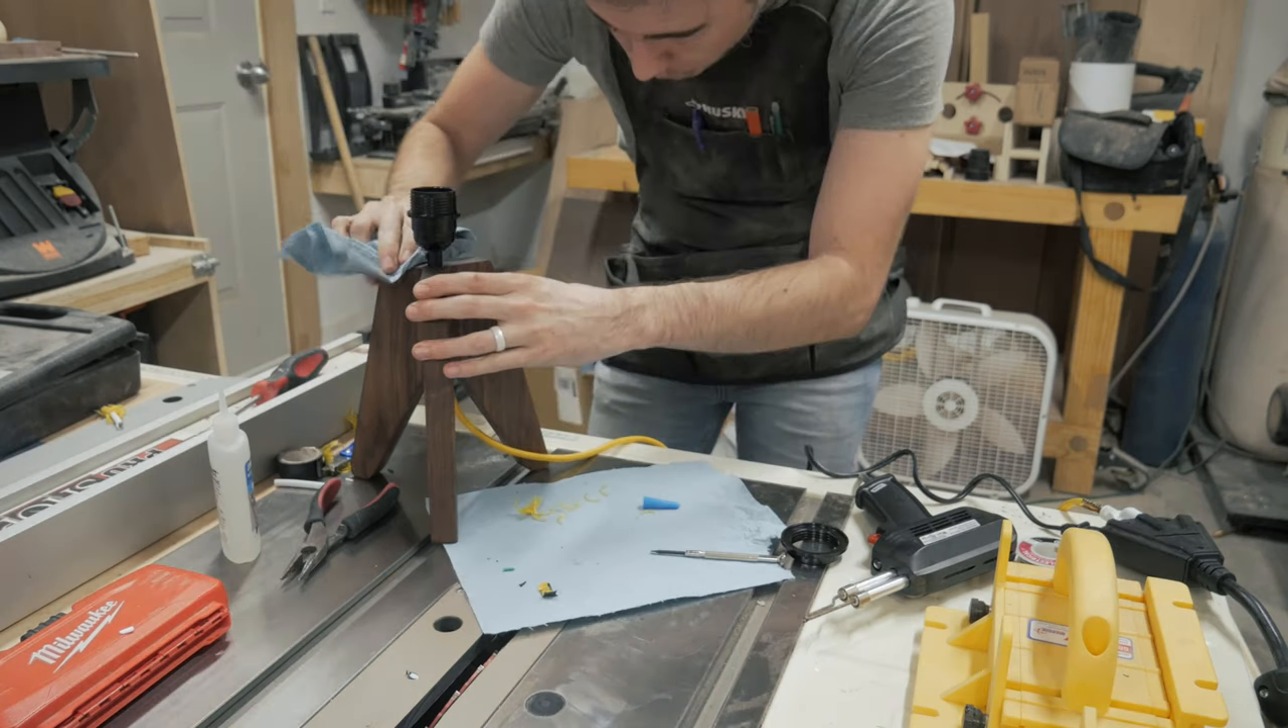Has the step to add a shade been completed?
No.